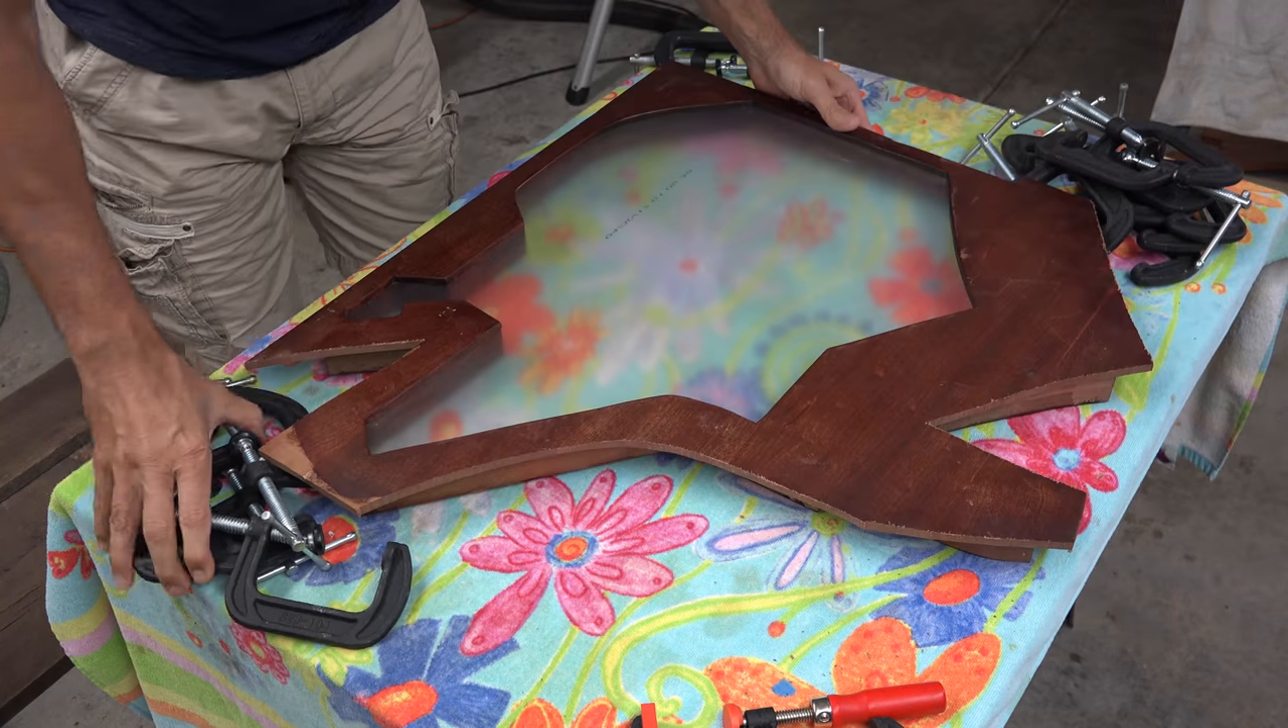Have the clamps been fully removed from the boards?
Yes.